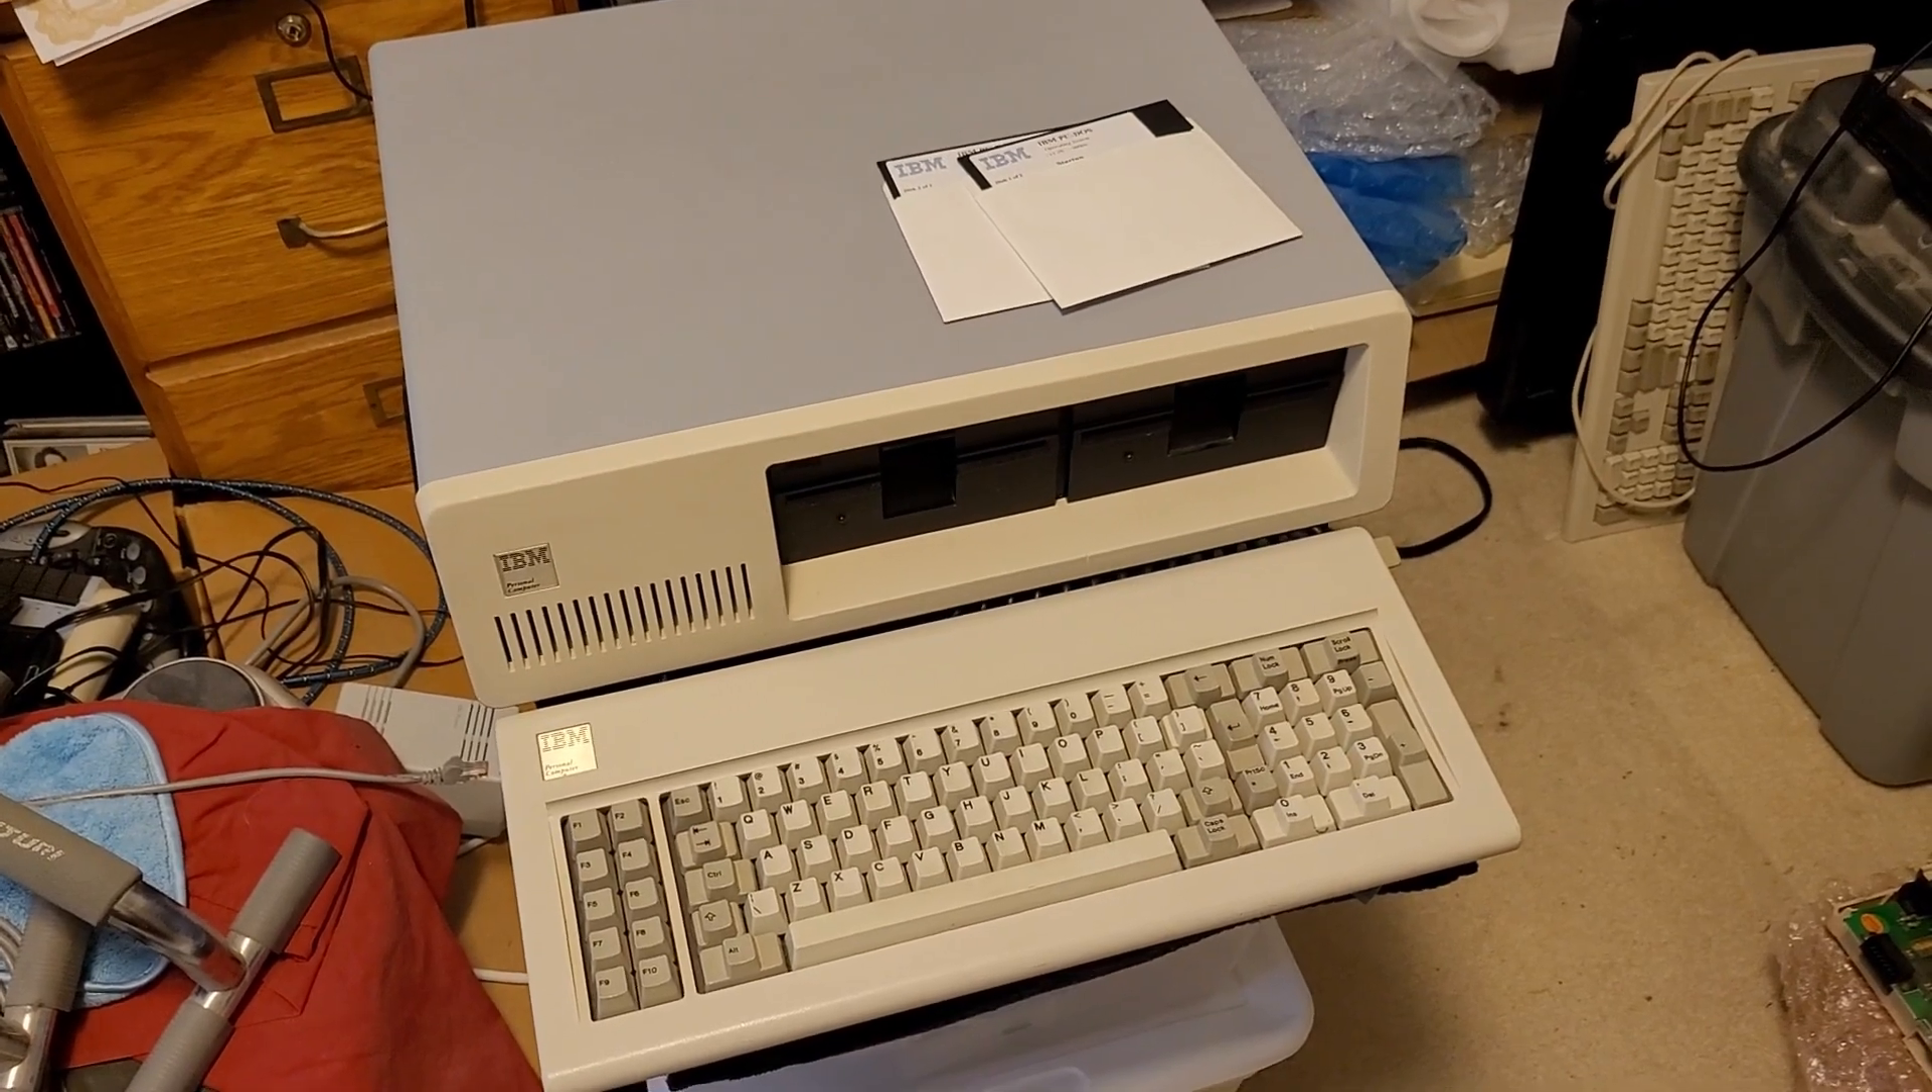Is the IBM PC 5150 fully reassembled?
Yes.